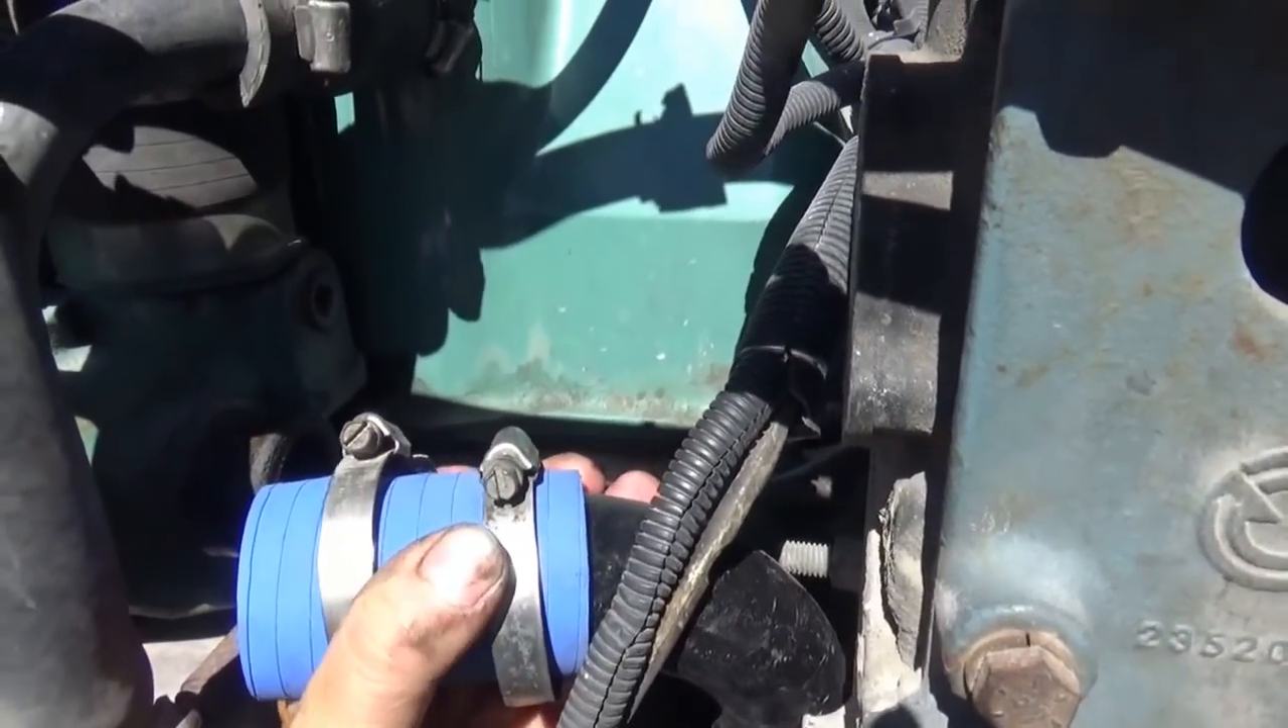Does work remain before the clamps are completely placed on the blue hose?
No.